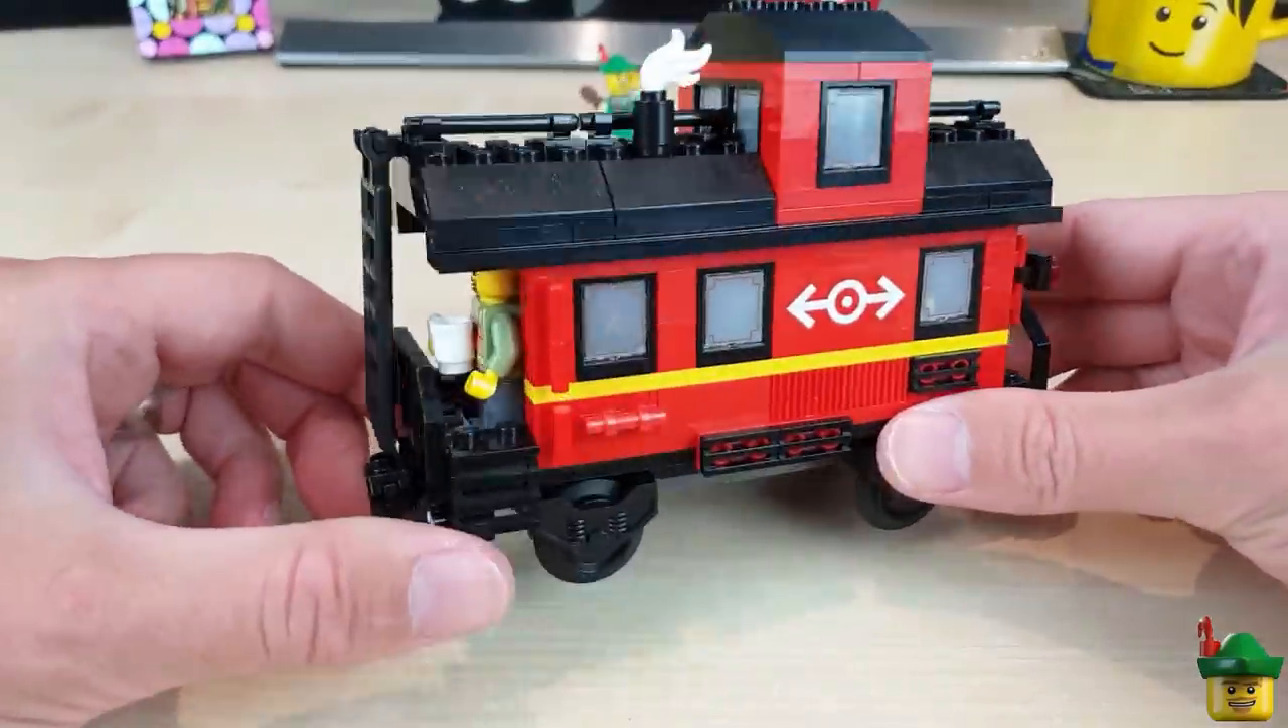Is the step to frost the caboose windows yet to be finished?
No.